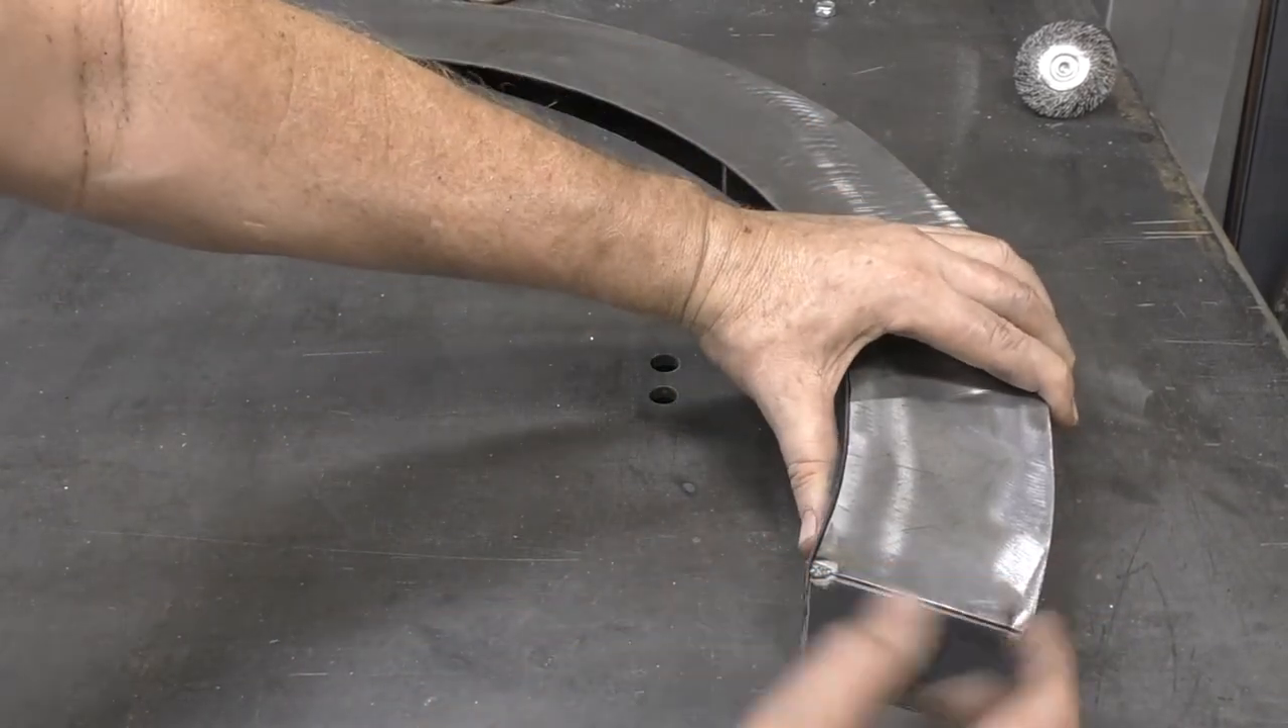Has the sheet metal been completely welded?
No.